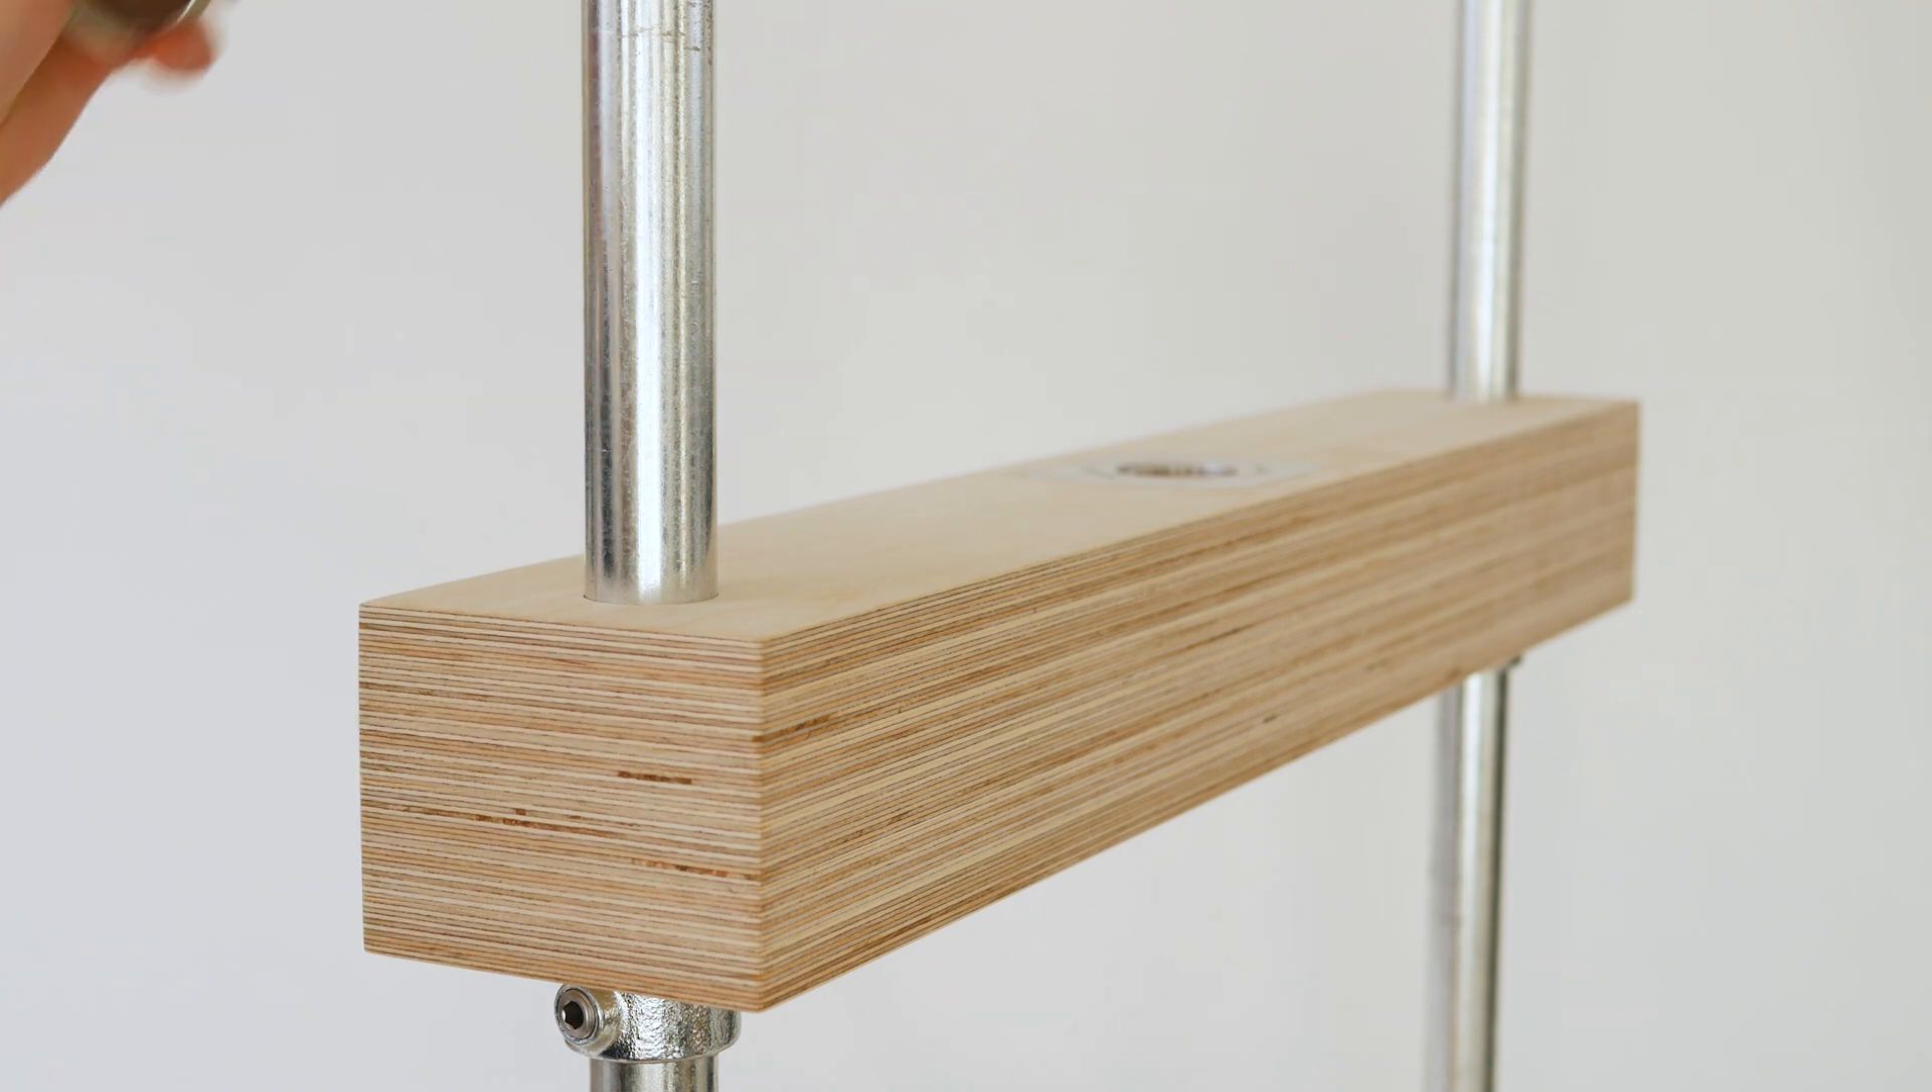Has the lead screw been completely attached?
No.